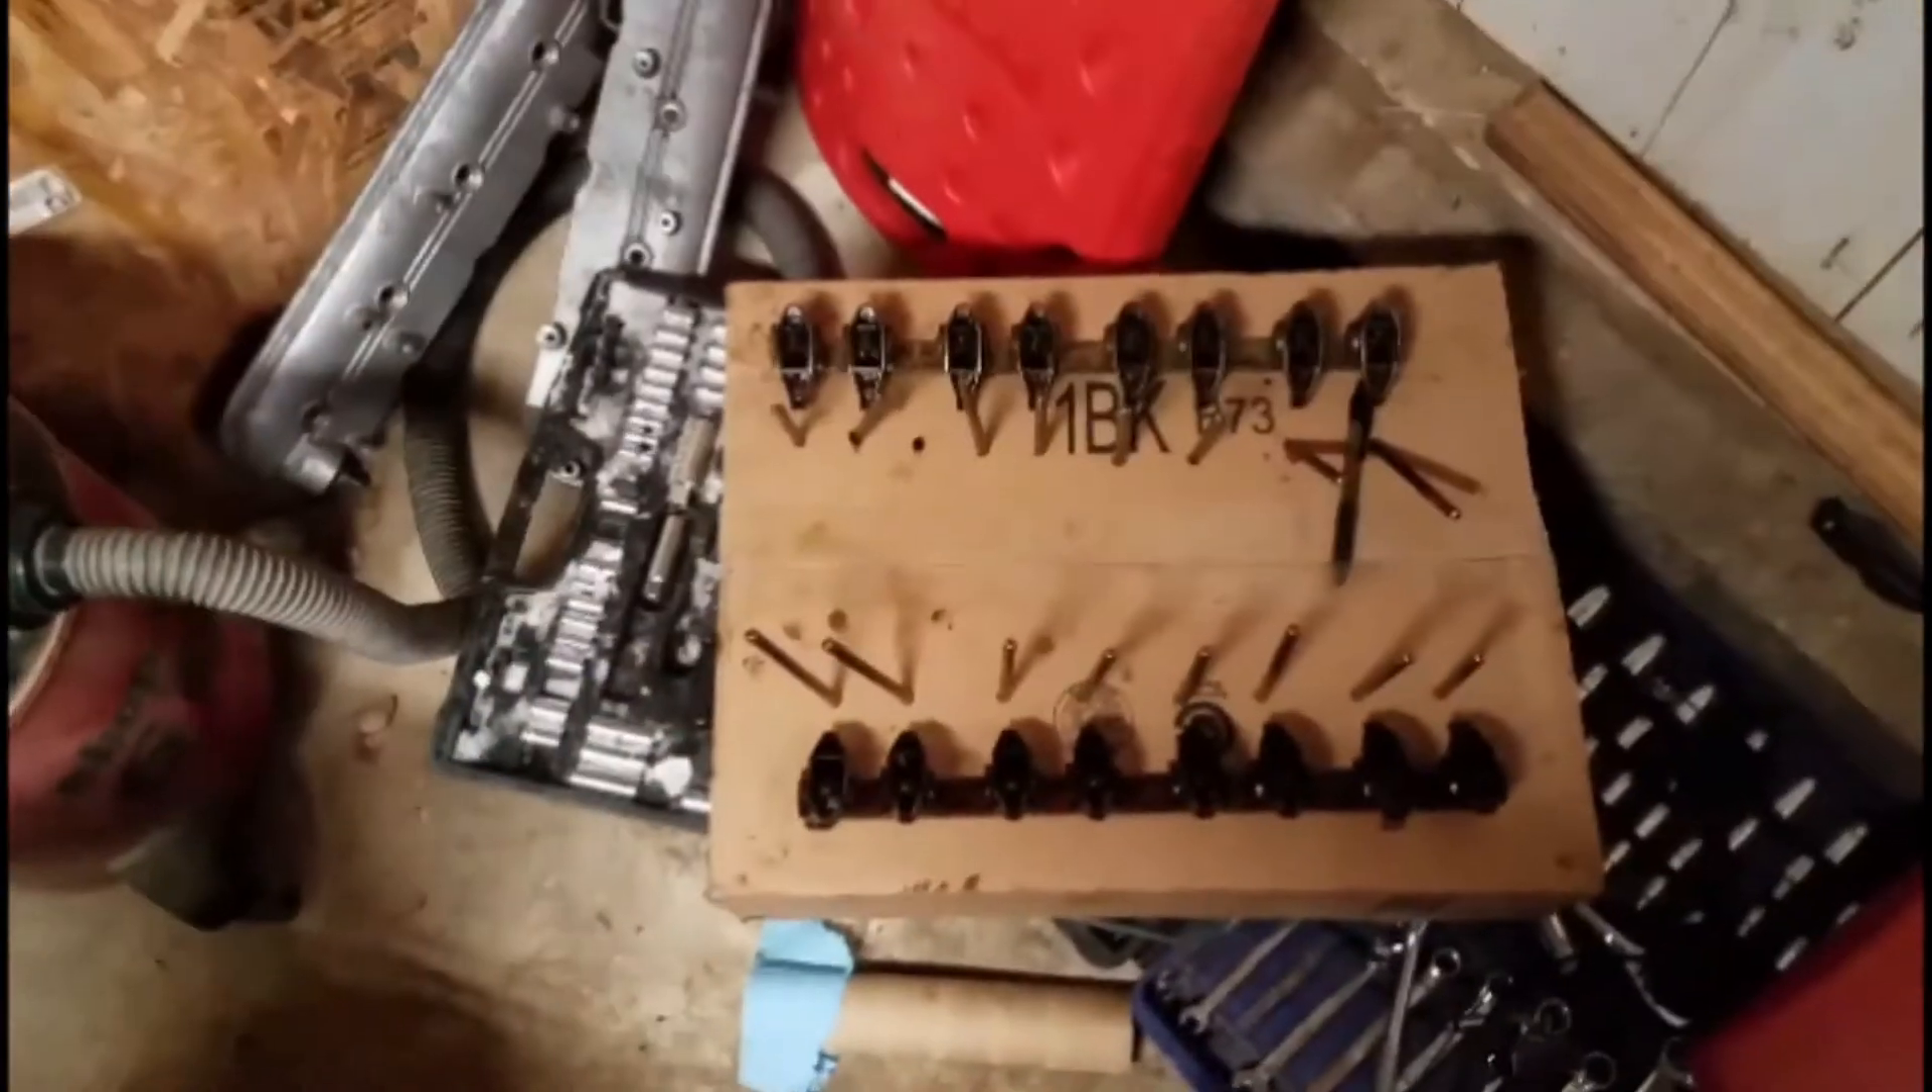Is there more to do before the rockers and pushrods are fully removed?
No.